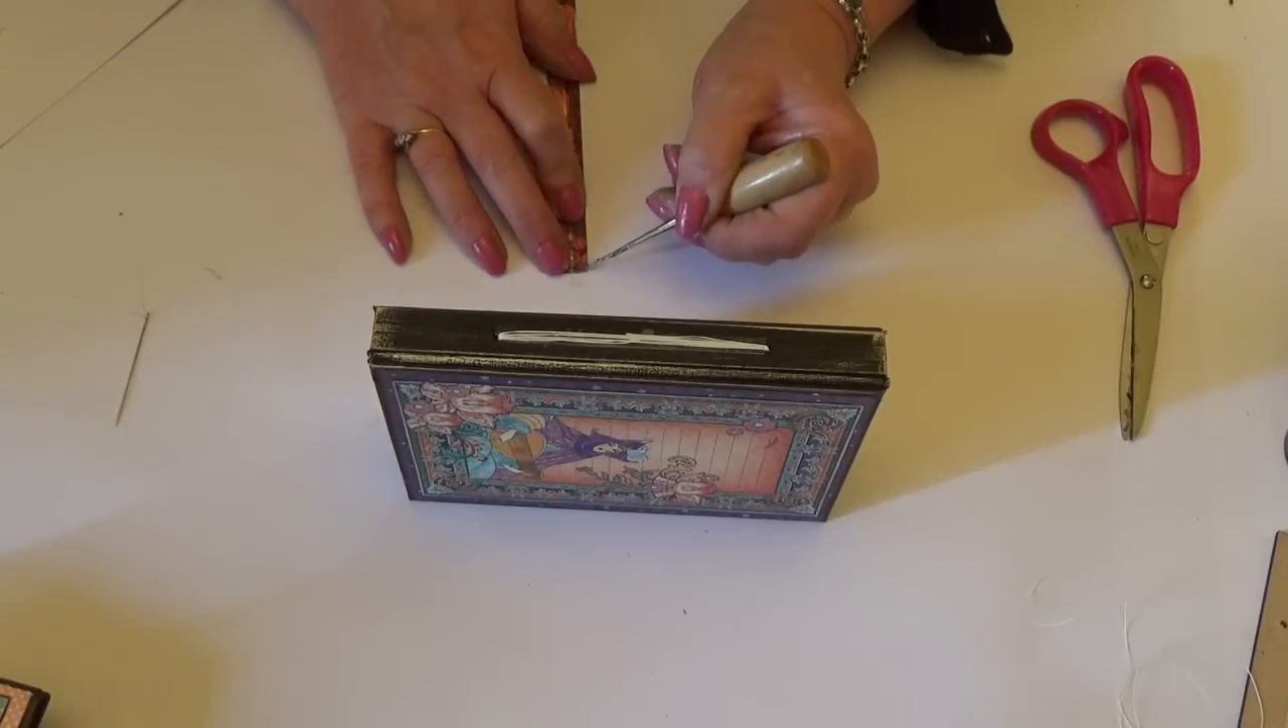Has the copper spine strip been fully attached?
No.